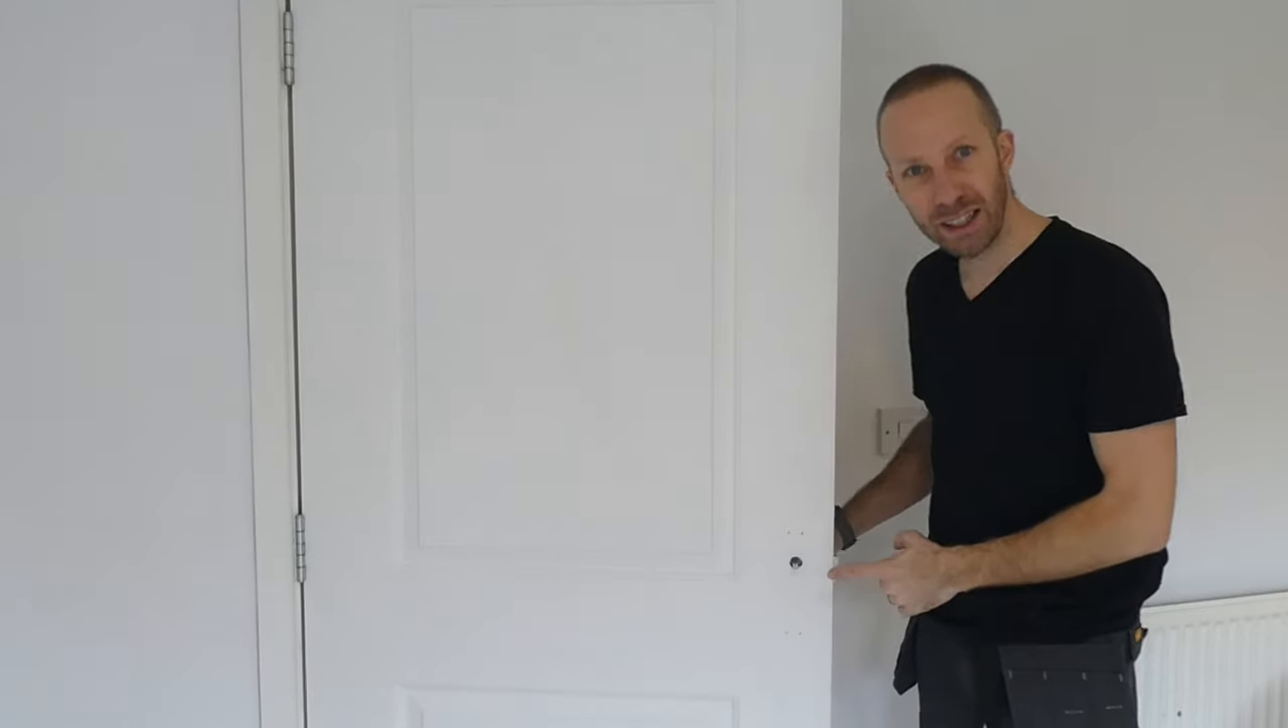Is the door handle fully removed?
Yes.